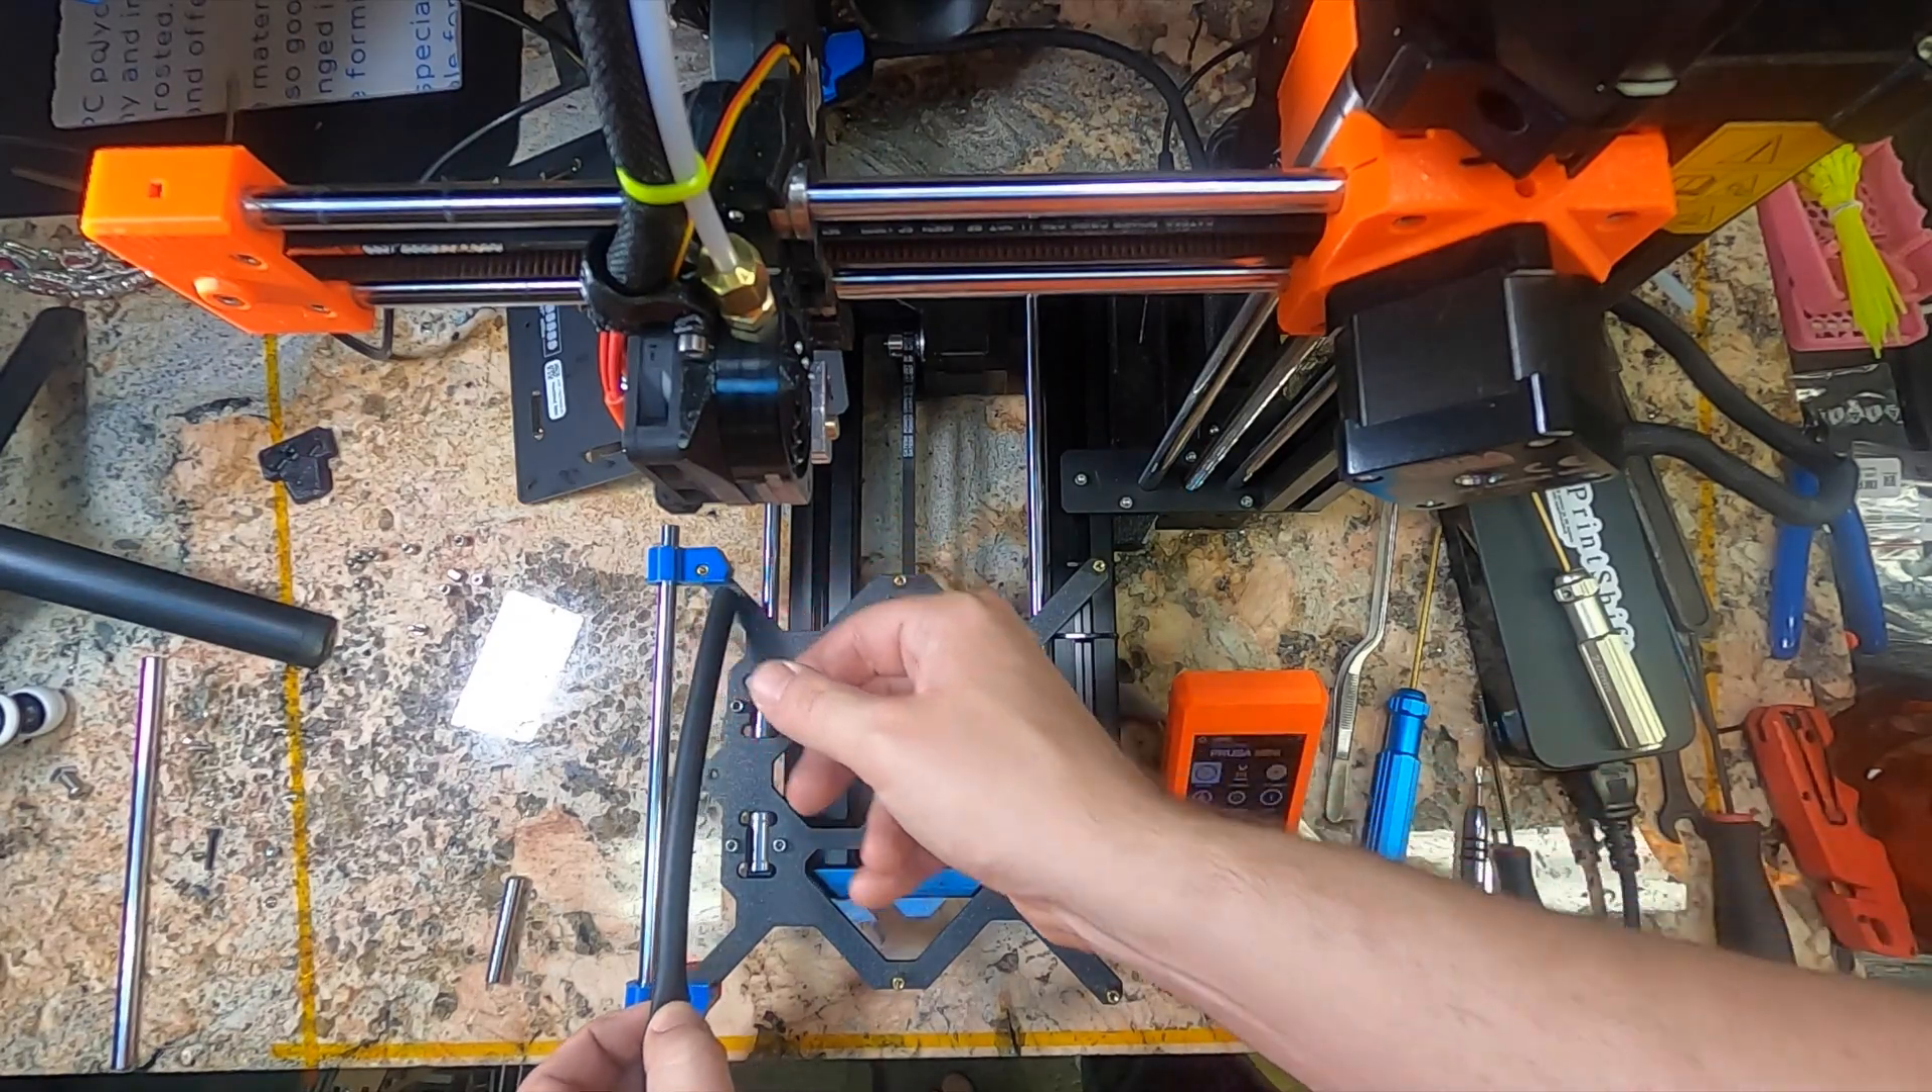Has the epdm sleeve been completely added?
No.